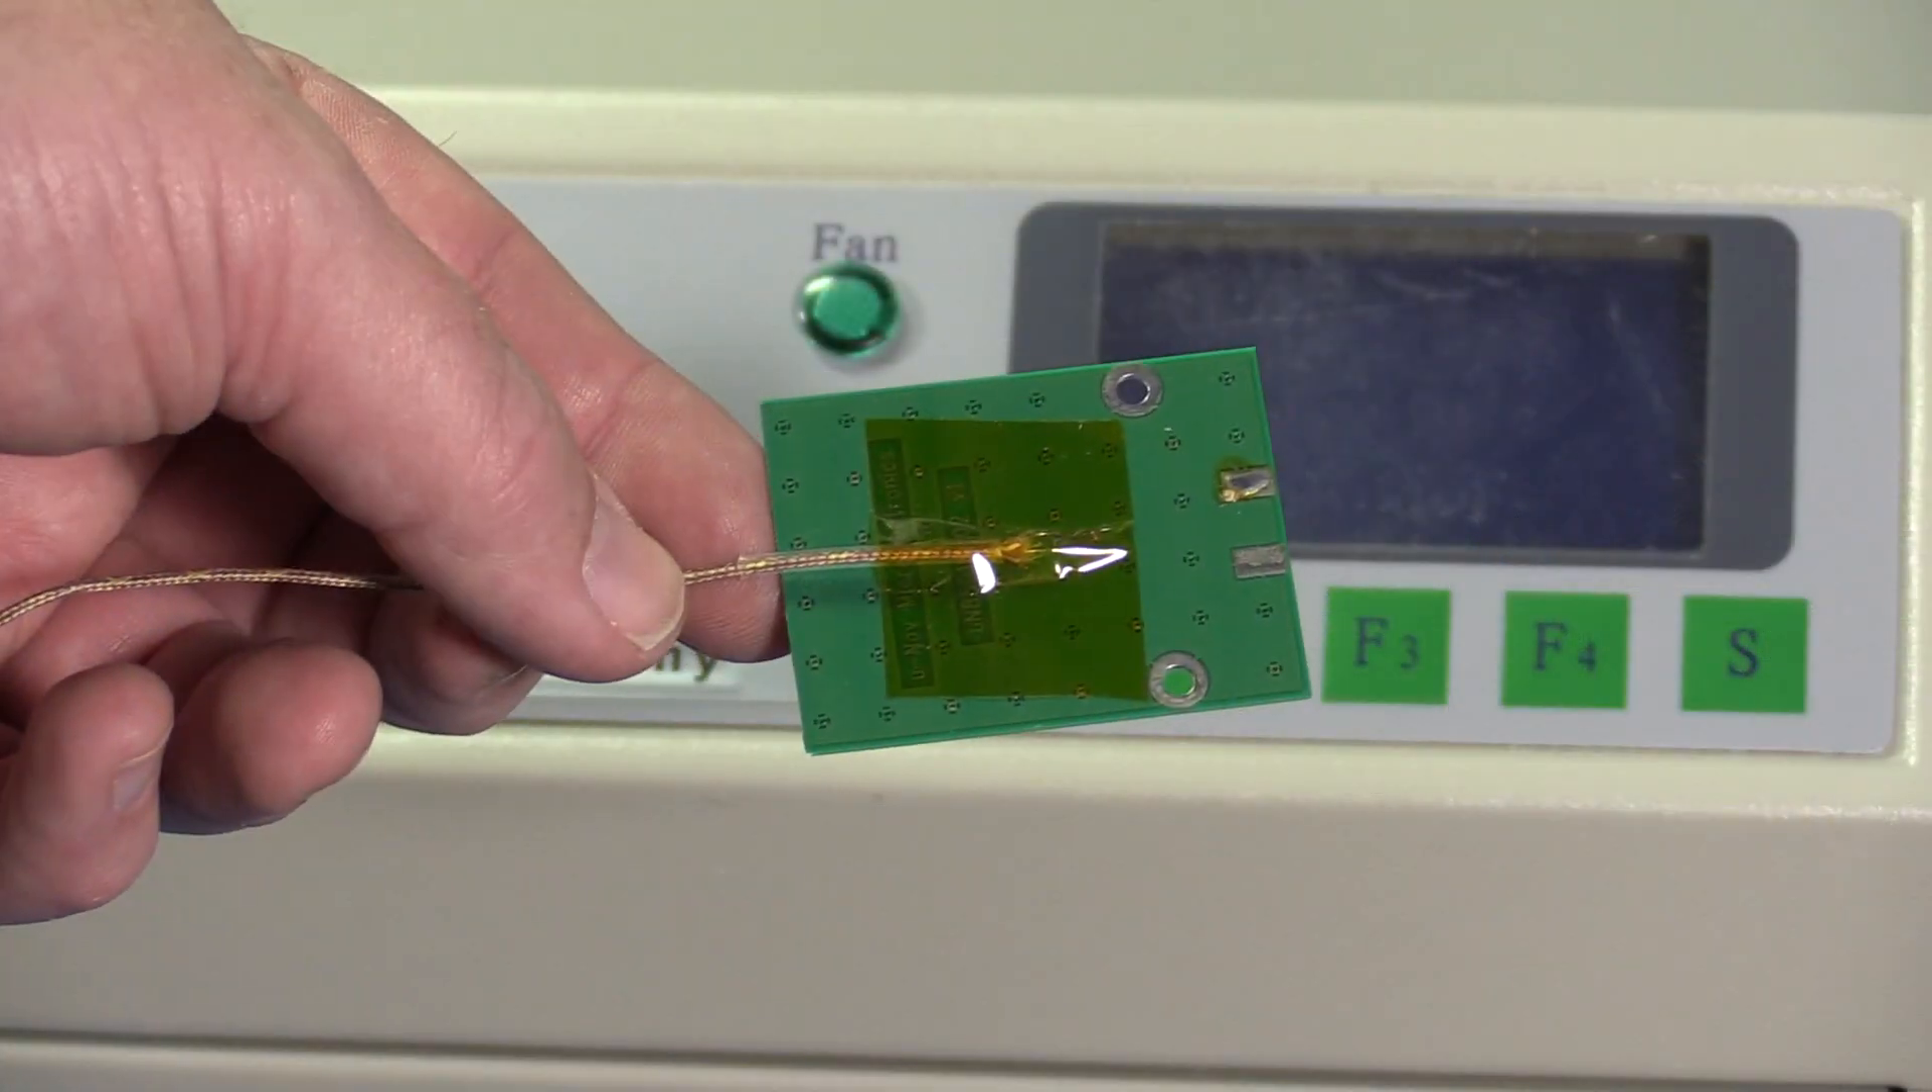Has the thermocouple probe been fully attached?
Yes.